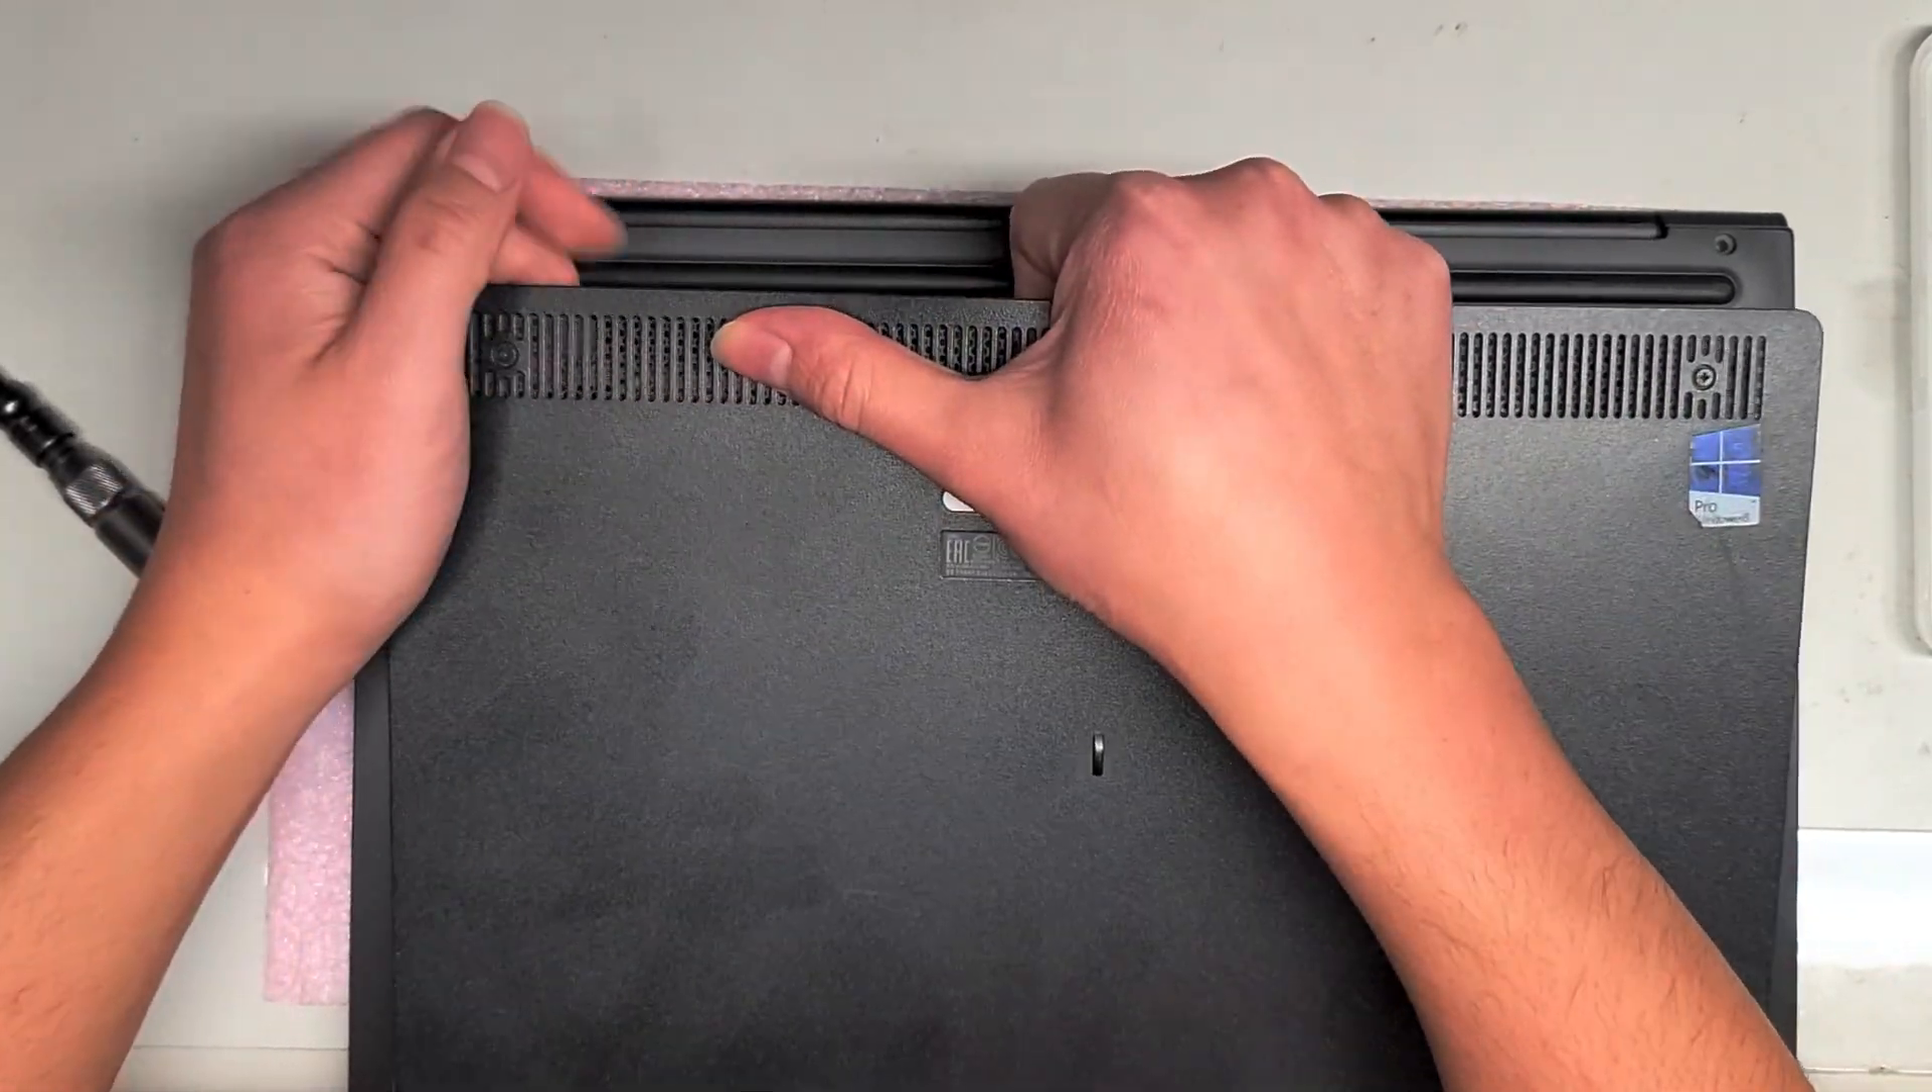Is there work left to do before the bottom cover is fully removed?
Yes.